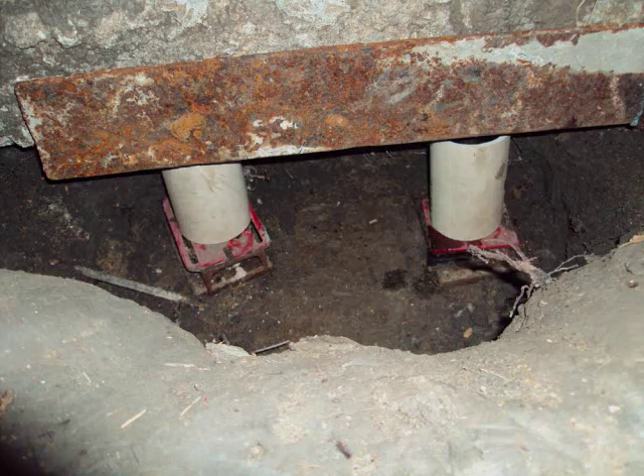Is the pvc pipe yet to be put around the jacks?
No.